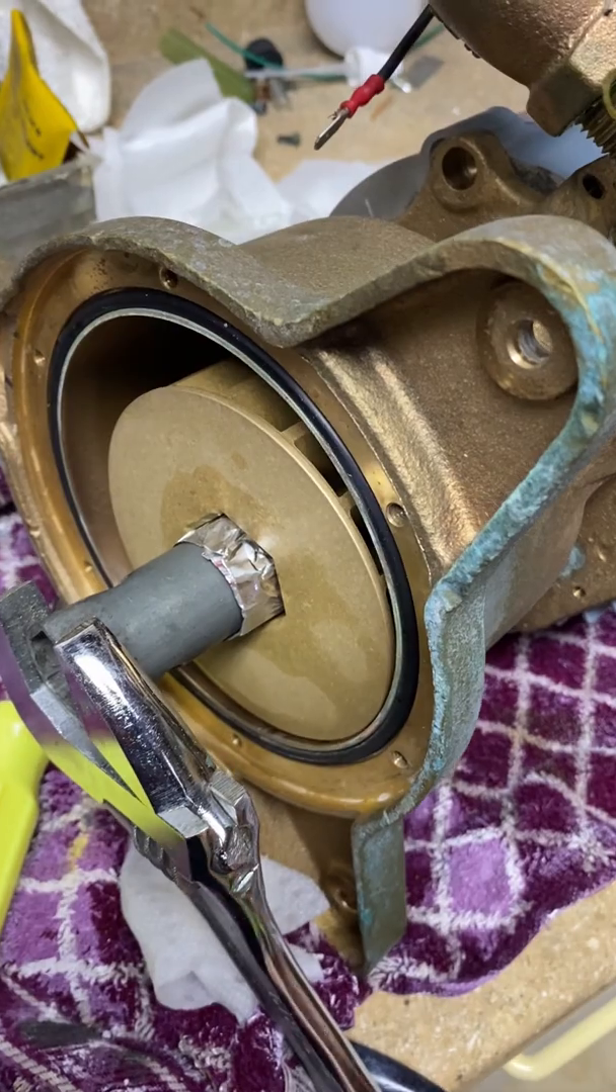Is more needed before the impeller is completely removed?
Yes.